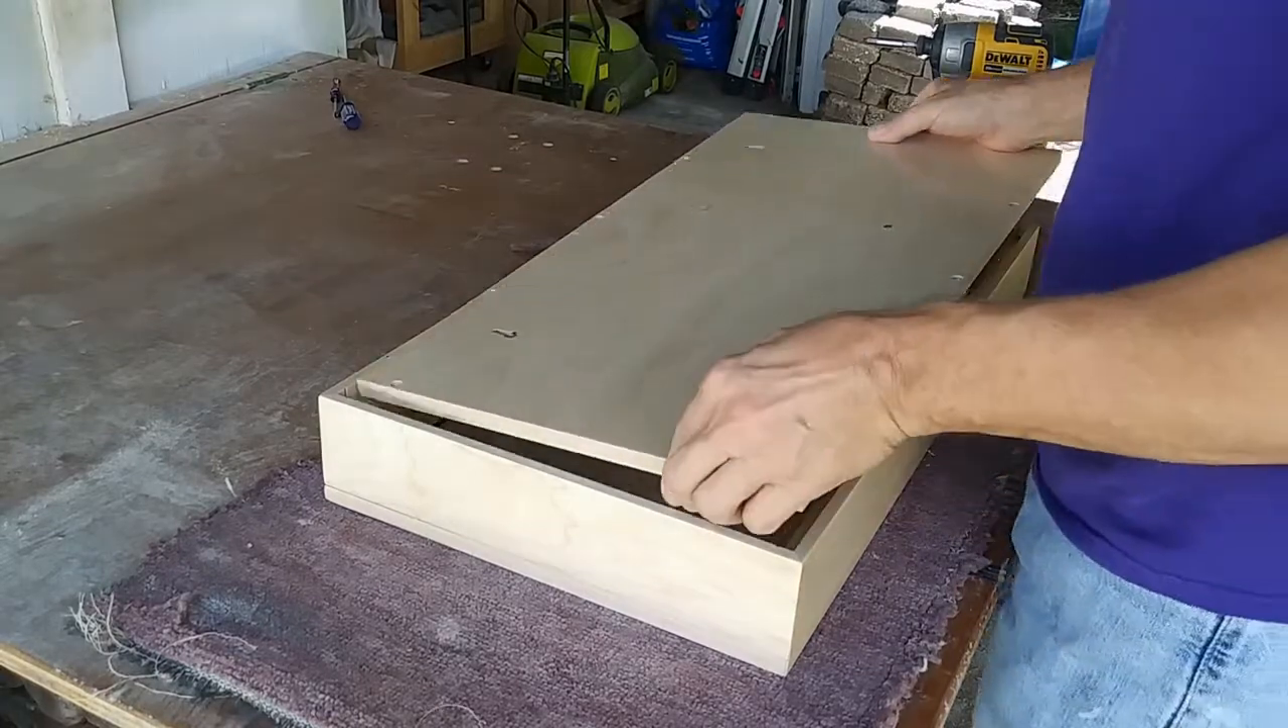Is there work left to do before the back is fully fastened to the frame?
Yes.